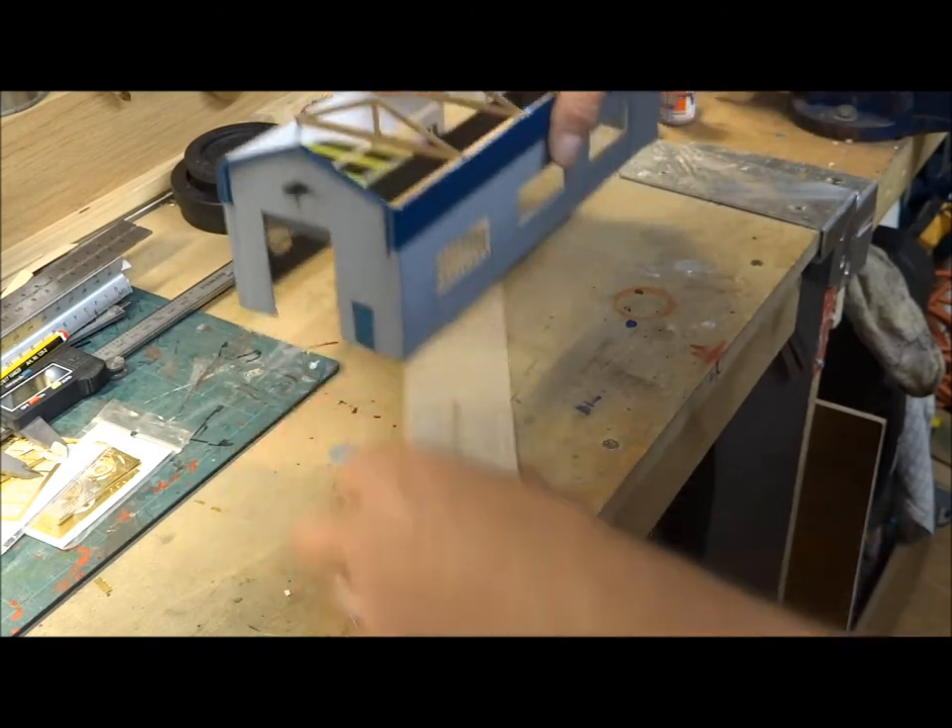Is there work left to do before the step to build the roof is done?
Yes.